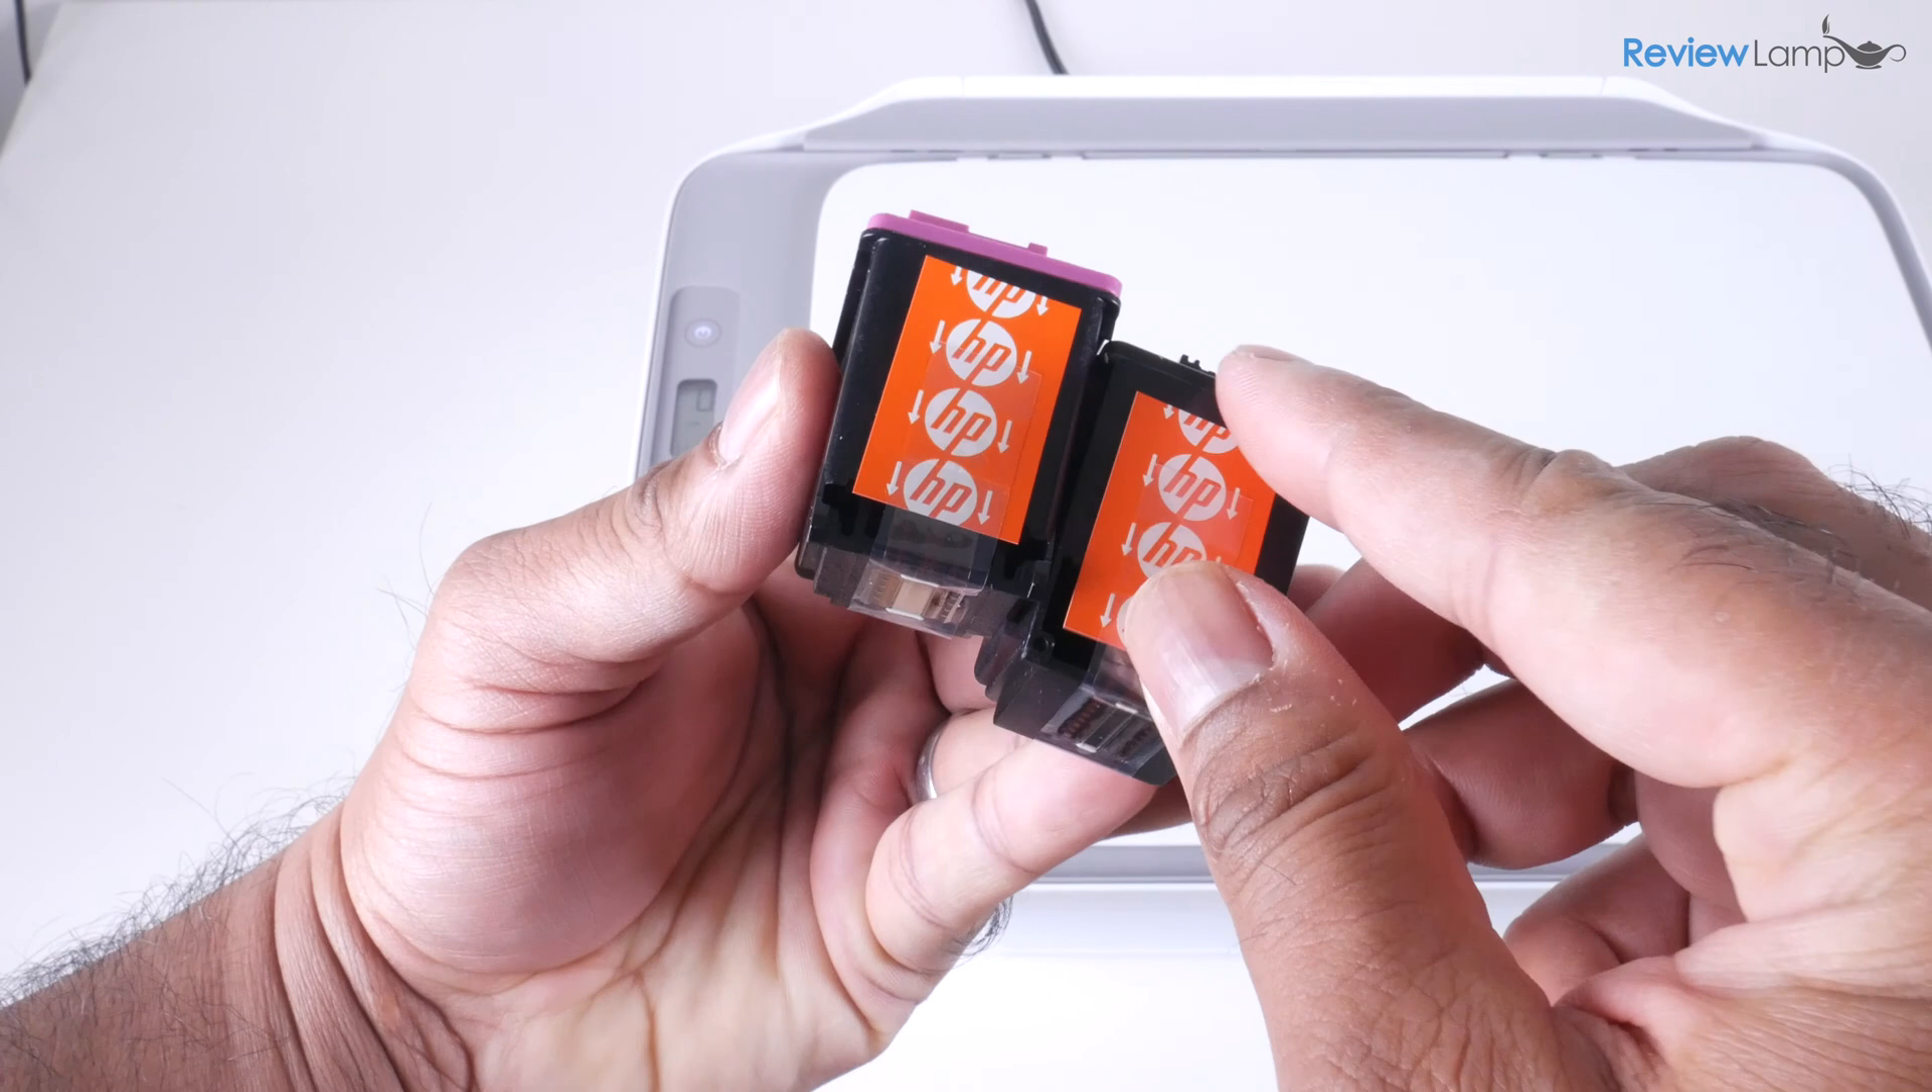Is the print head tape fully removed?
No.